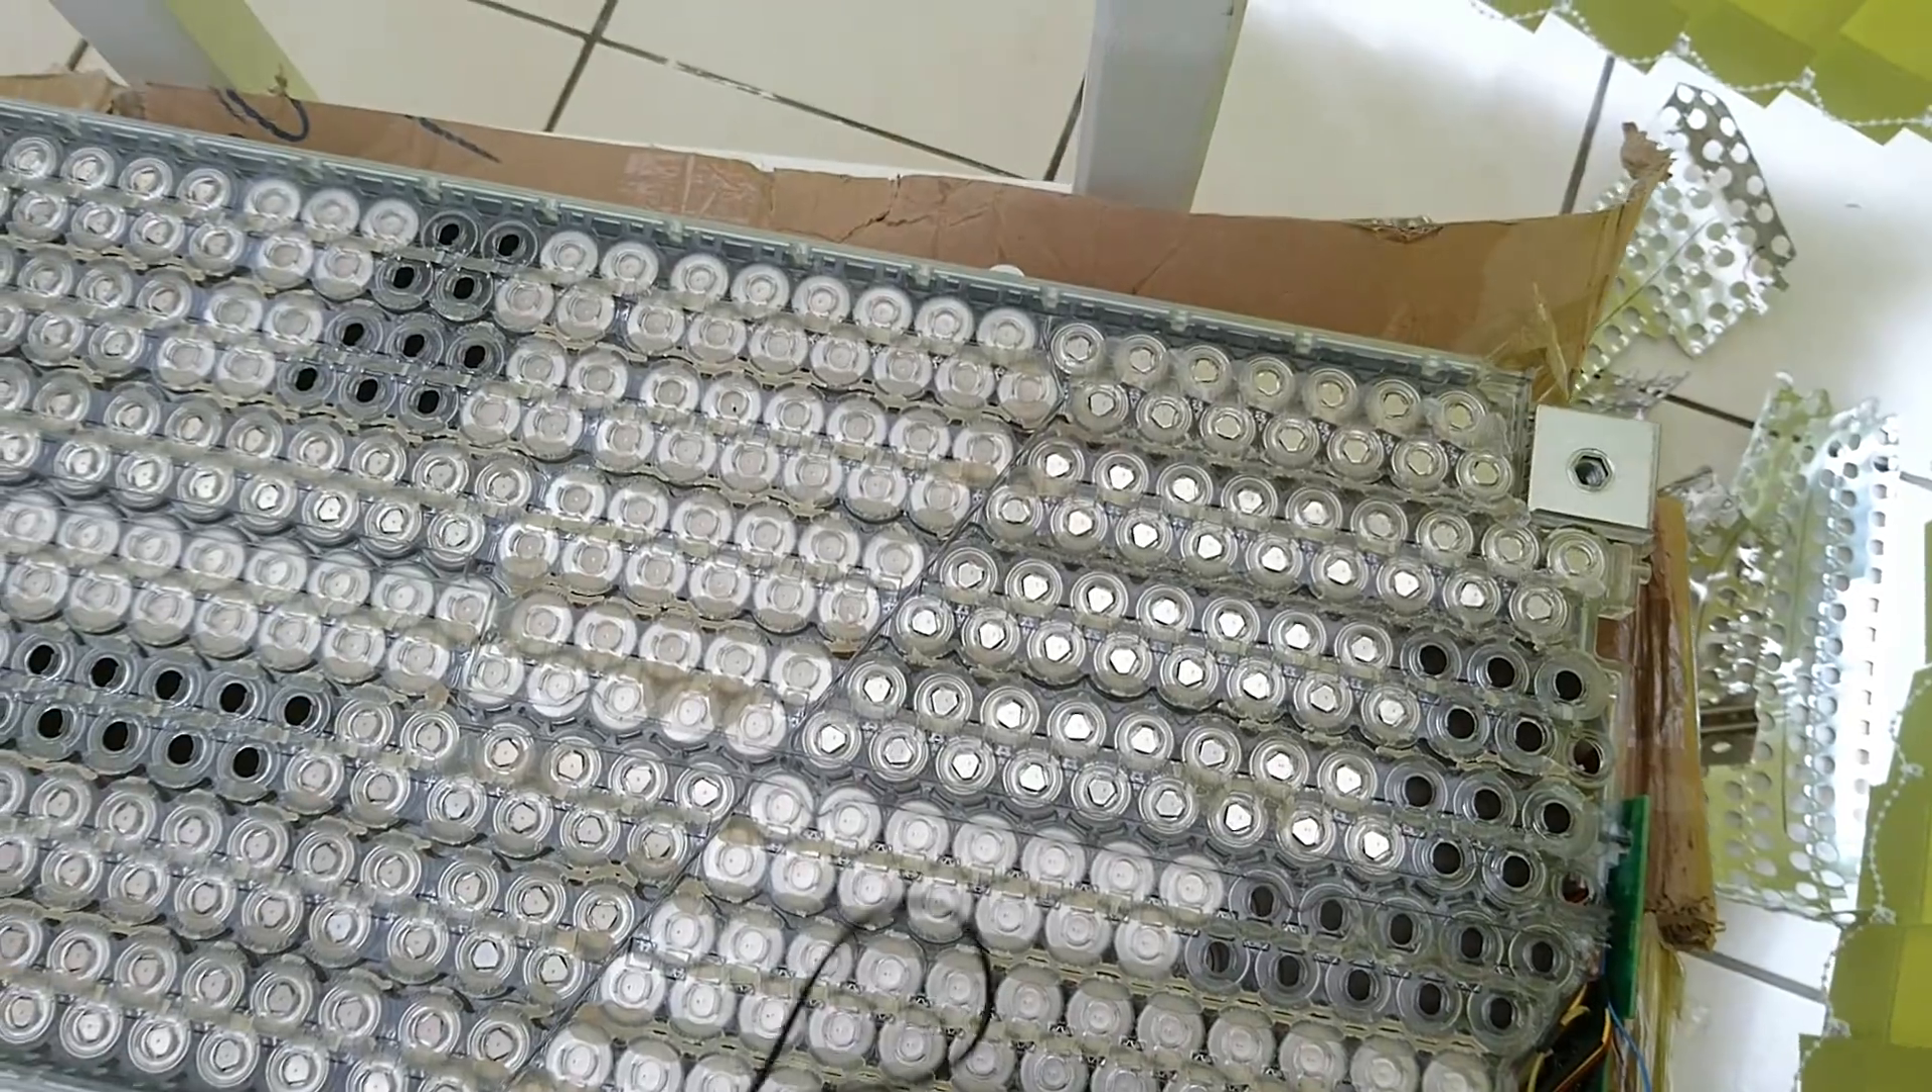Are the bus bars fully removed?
Yes.